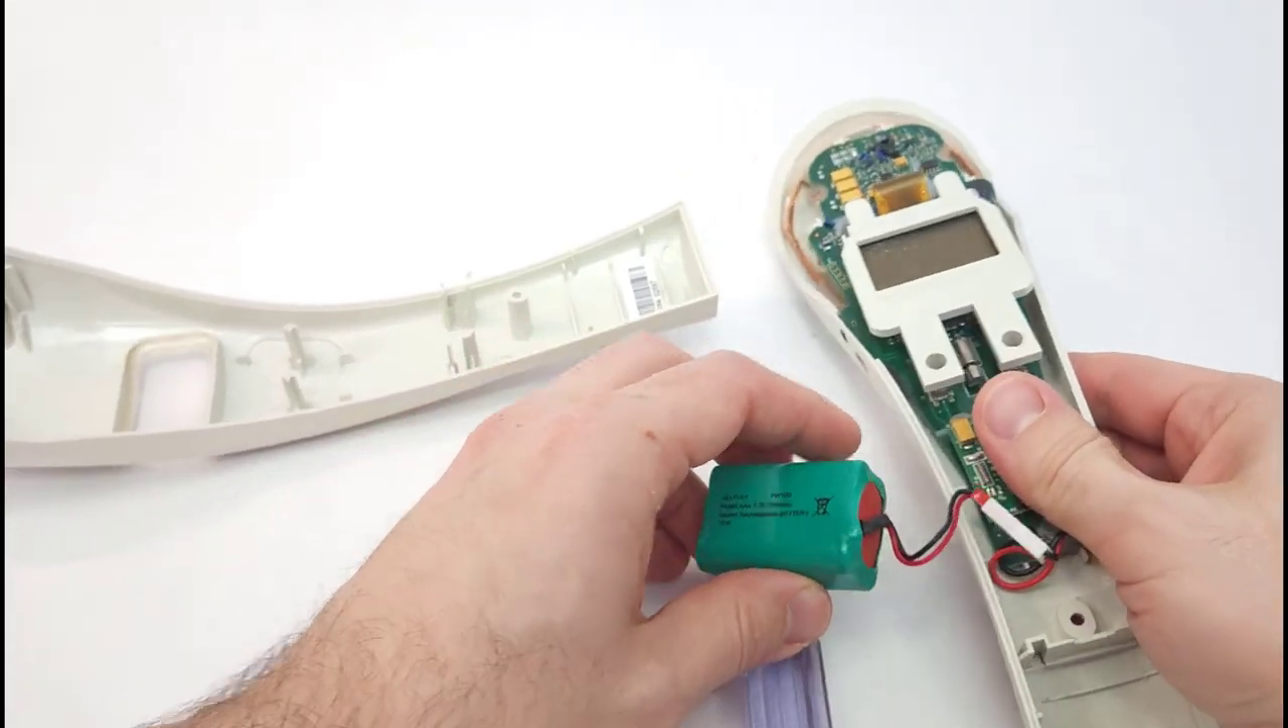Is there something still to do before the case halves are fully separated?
No.